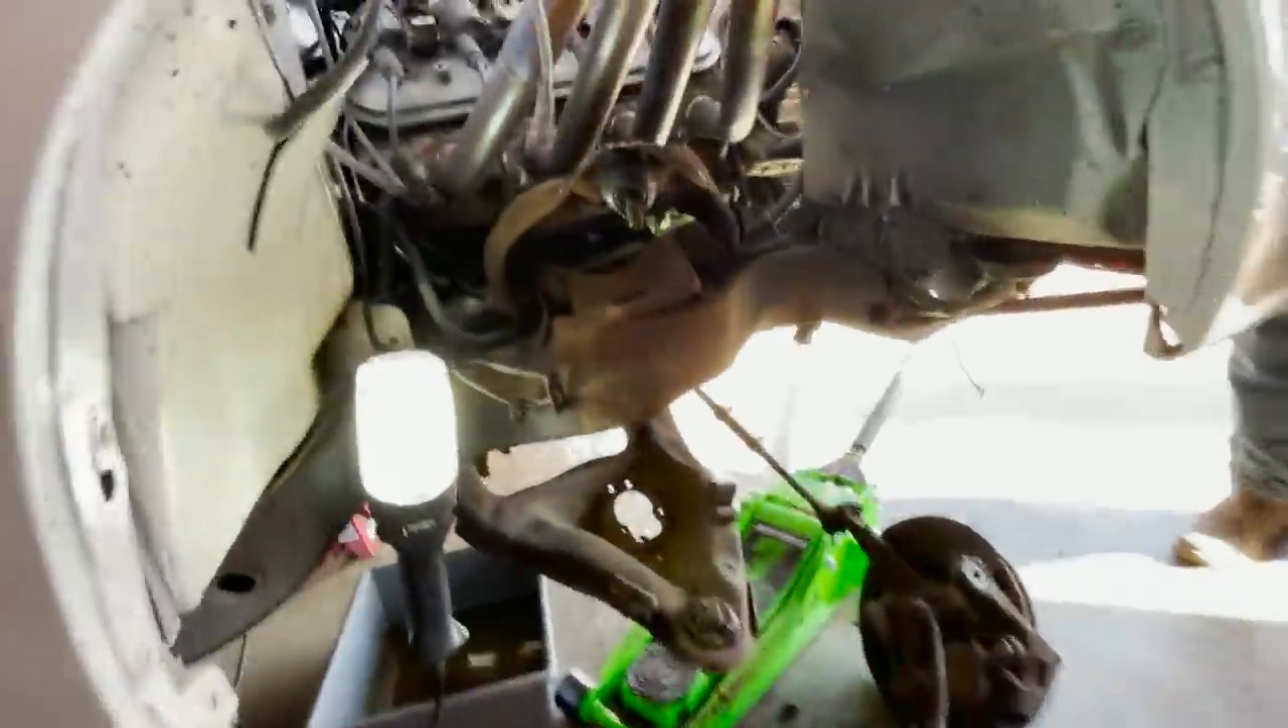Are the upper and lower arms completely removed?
No.